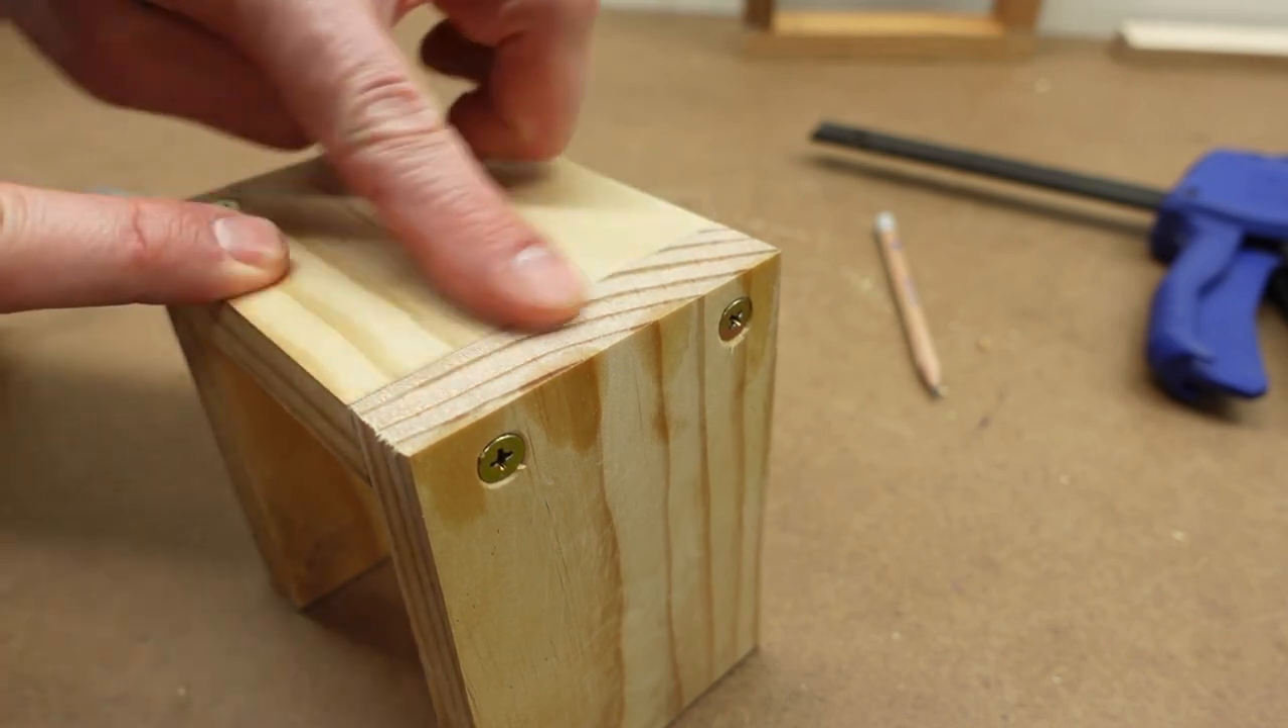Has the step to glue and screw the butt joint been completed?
Yes.